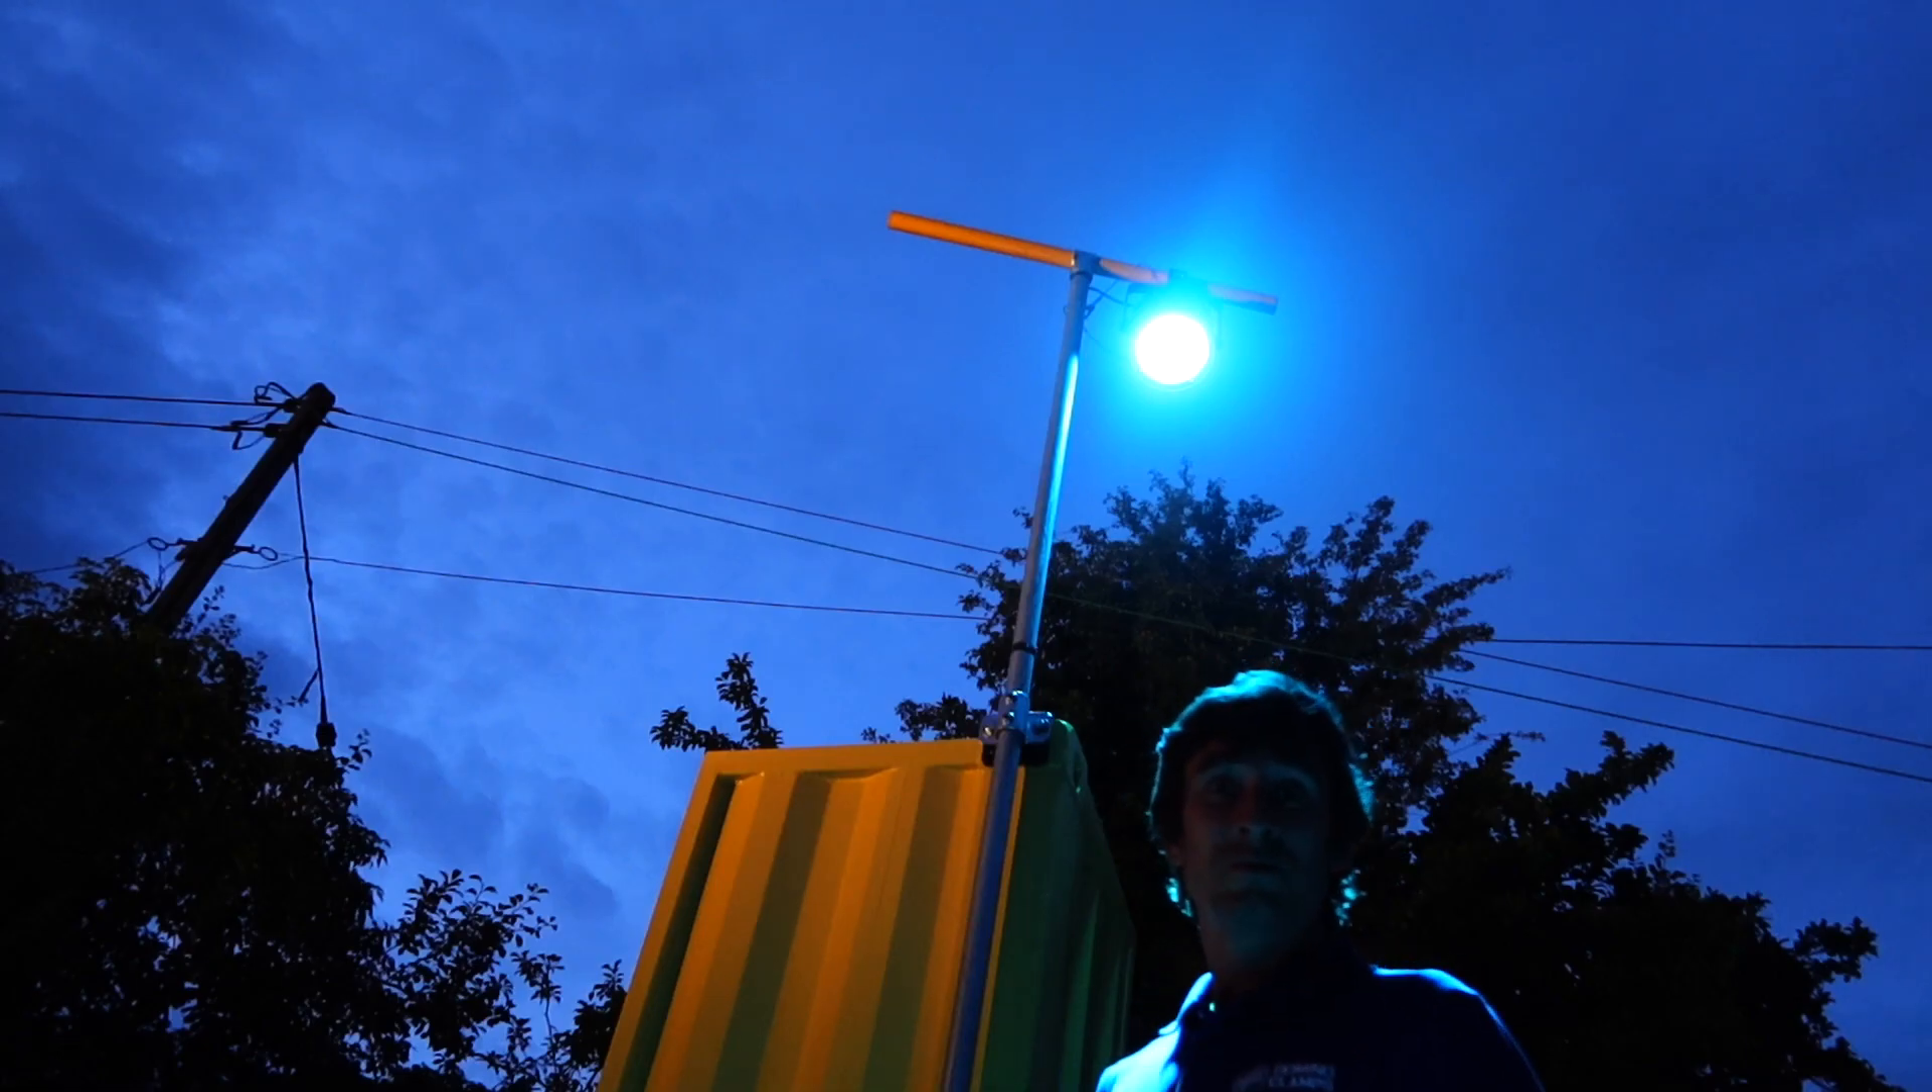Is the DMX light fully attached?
Yes.